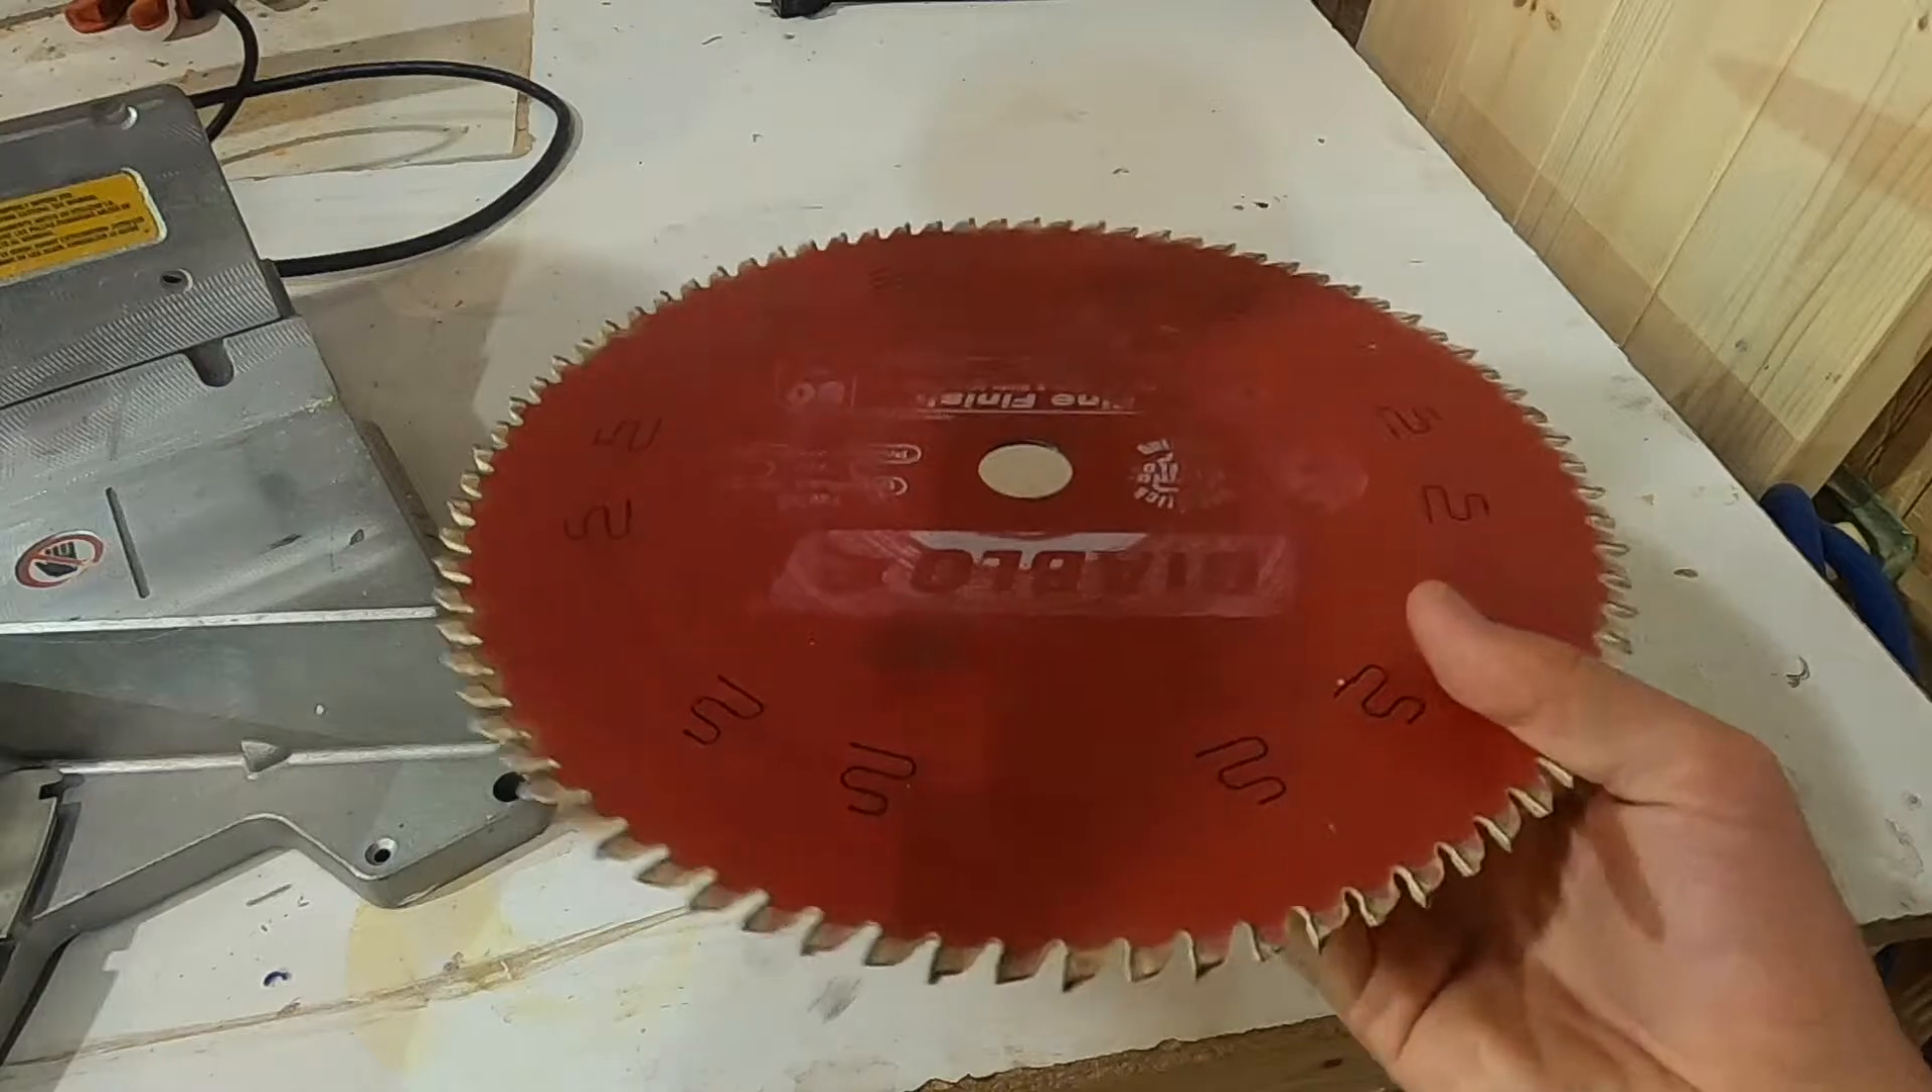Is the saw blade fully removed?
Yes.